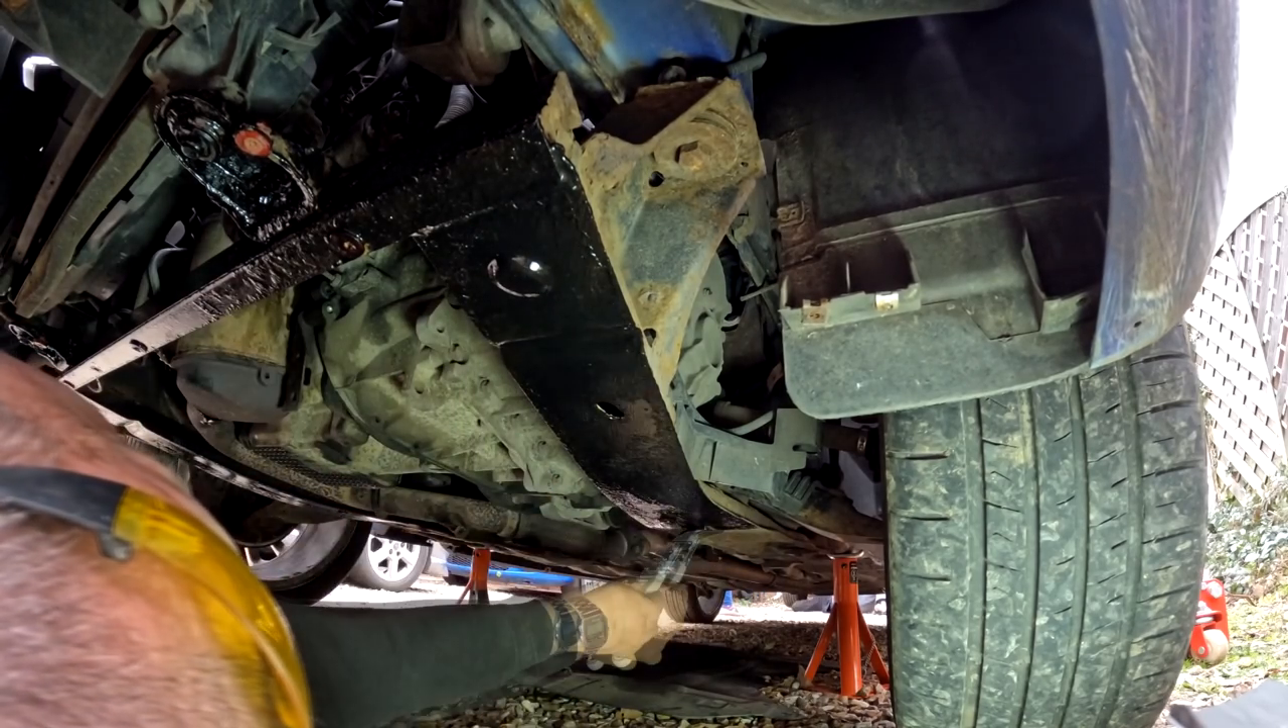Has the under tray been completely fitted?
No.